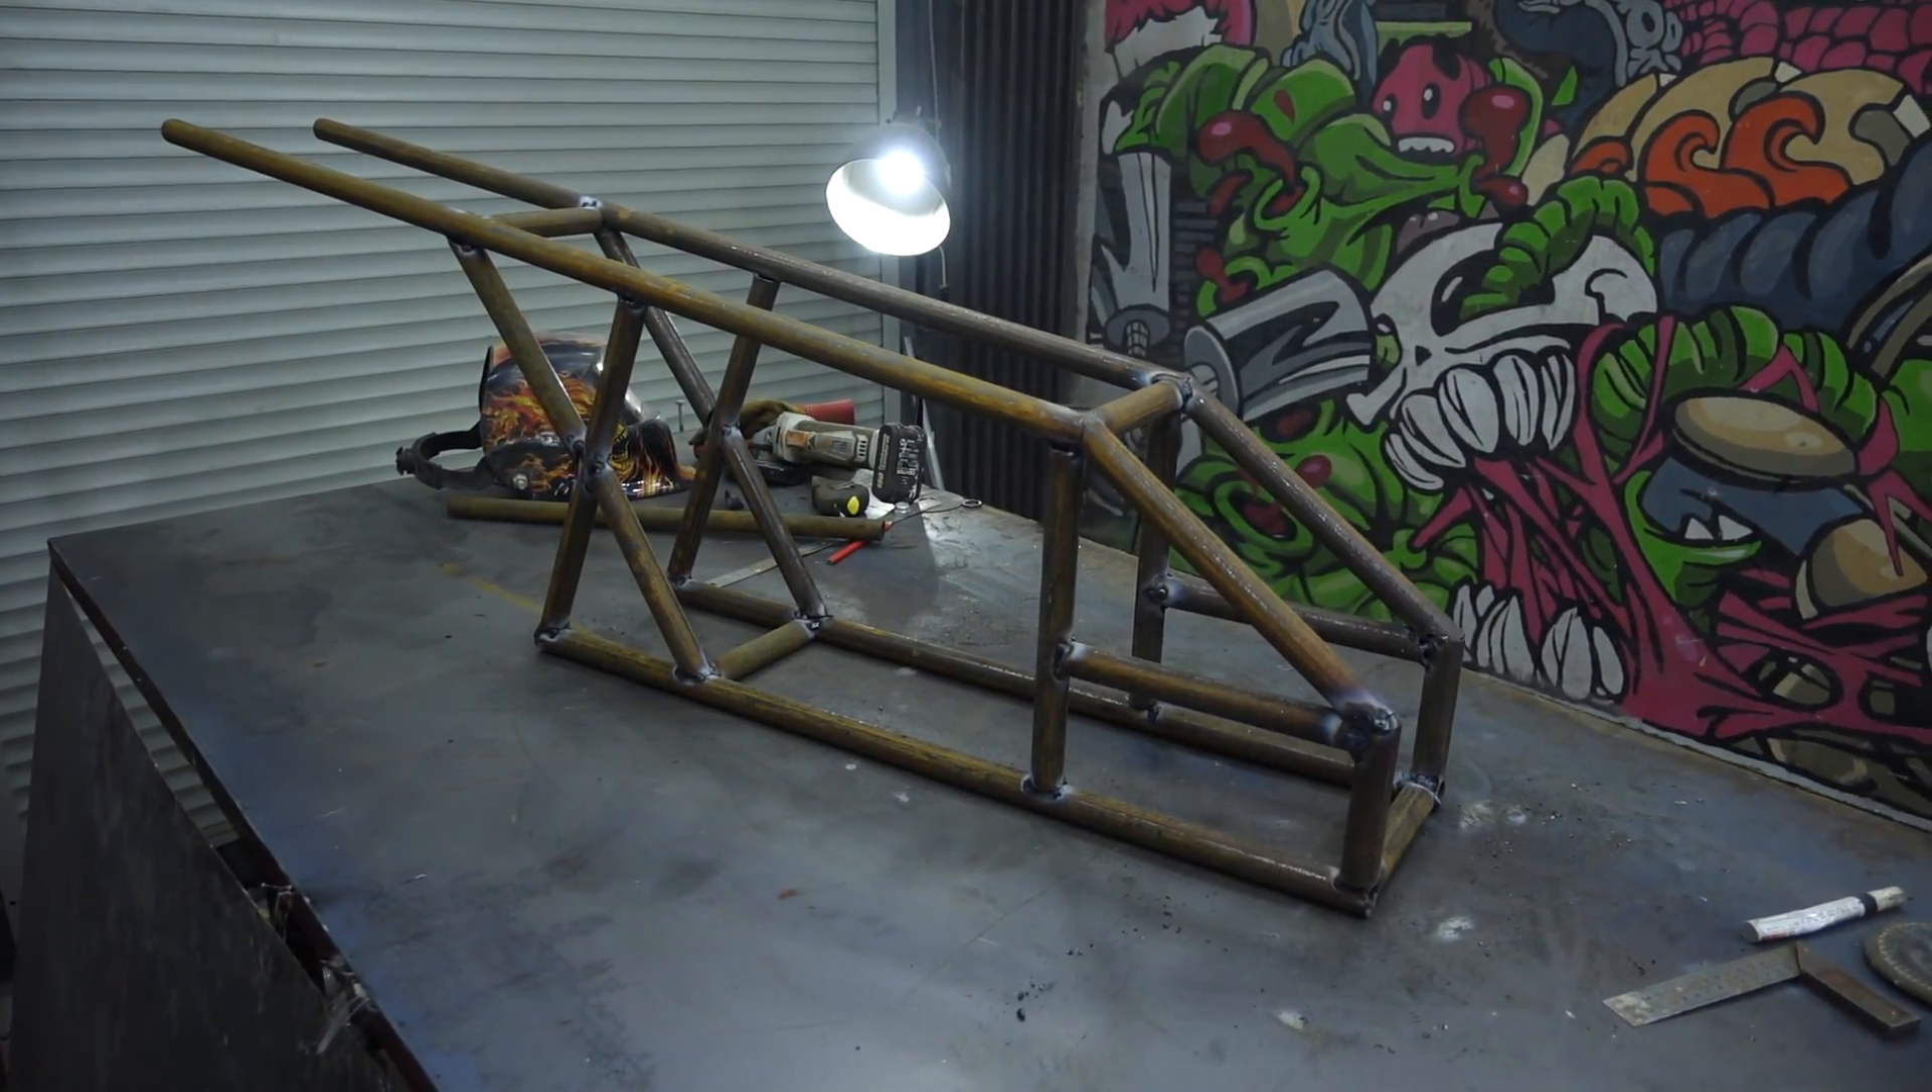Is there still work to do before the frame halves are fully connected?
No.